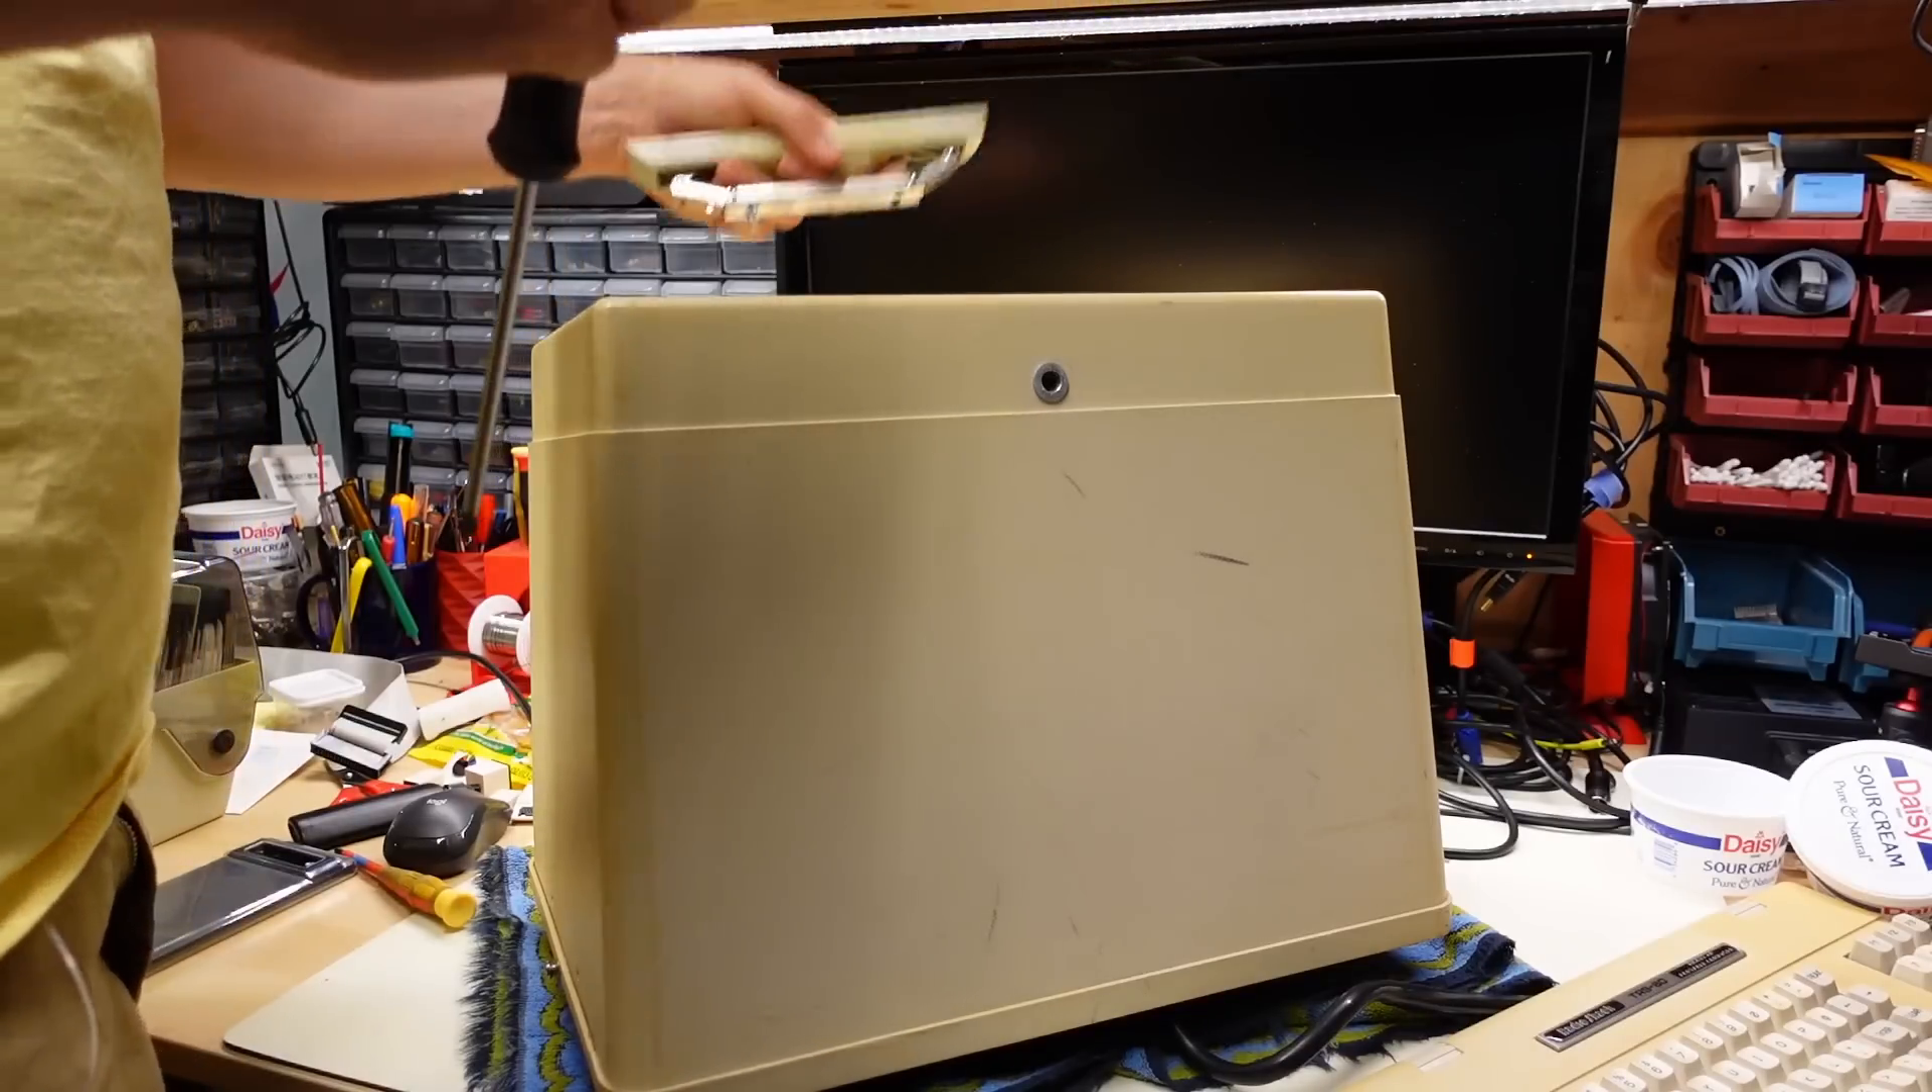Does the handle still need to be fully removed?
No.